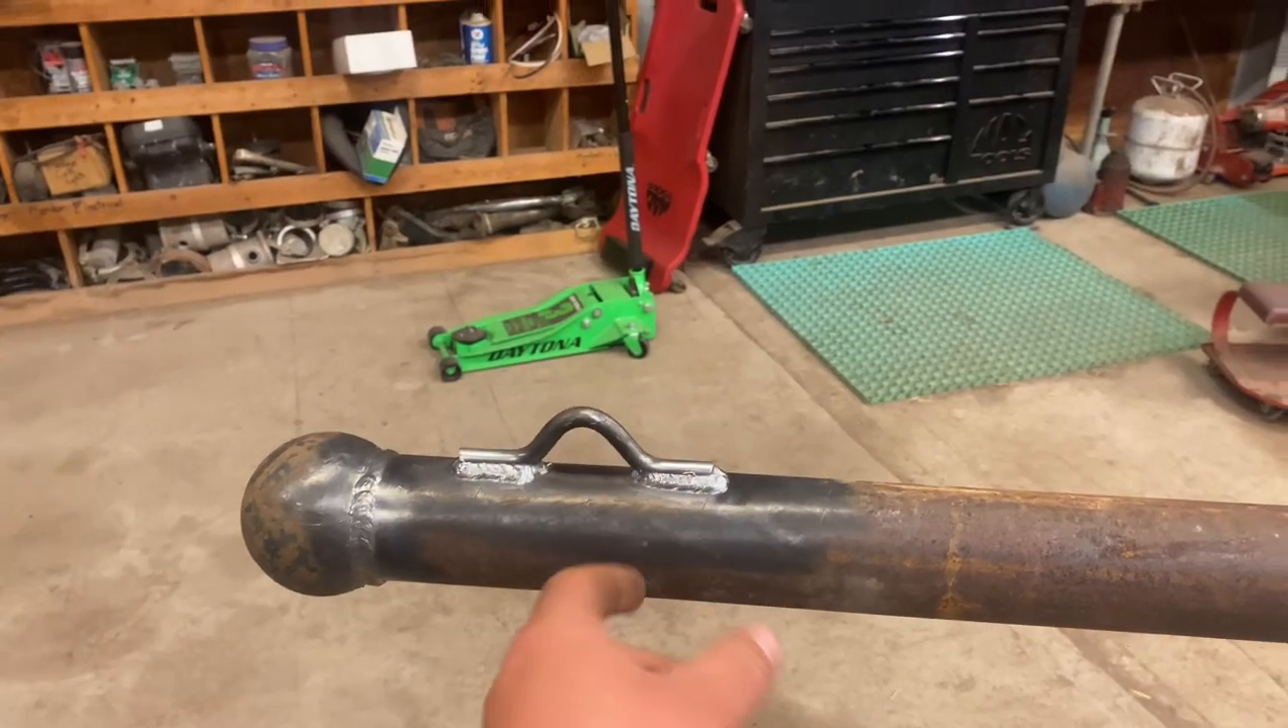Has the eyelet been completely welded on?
Yes.